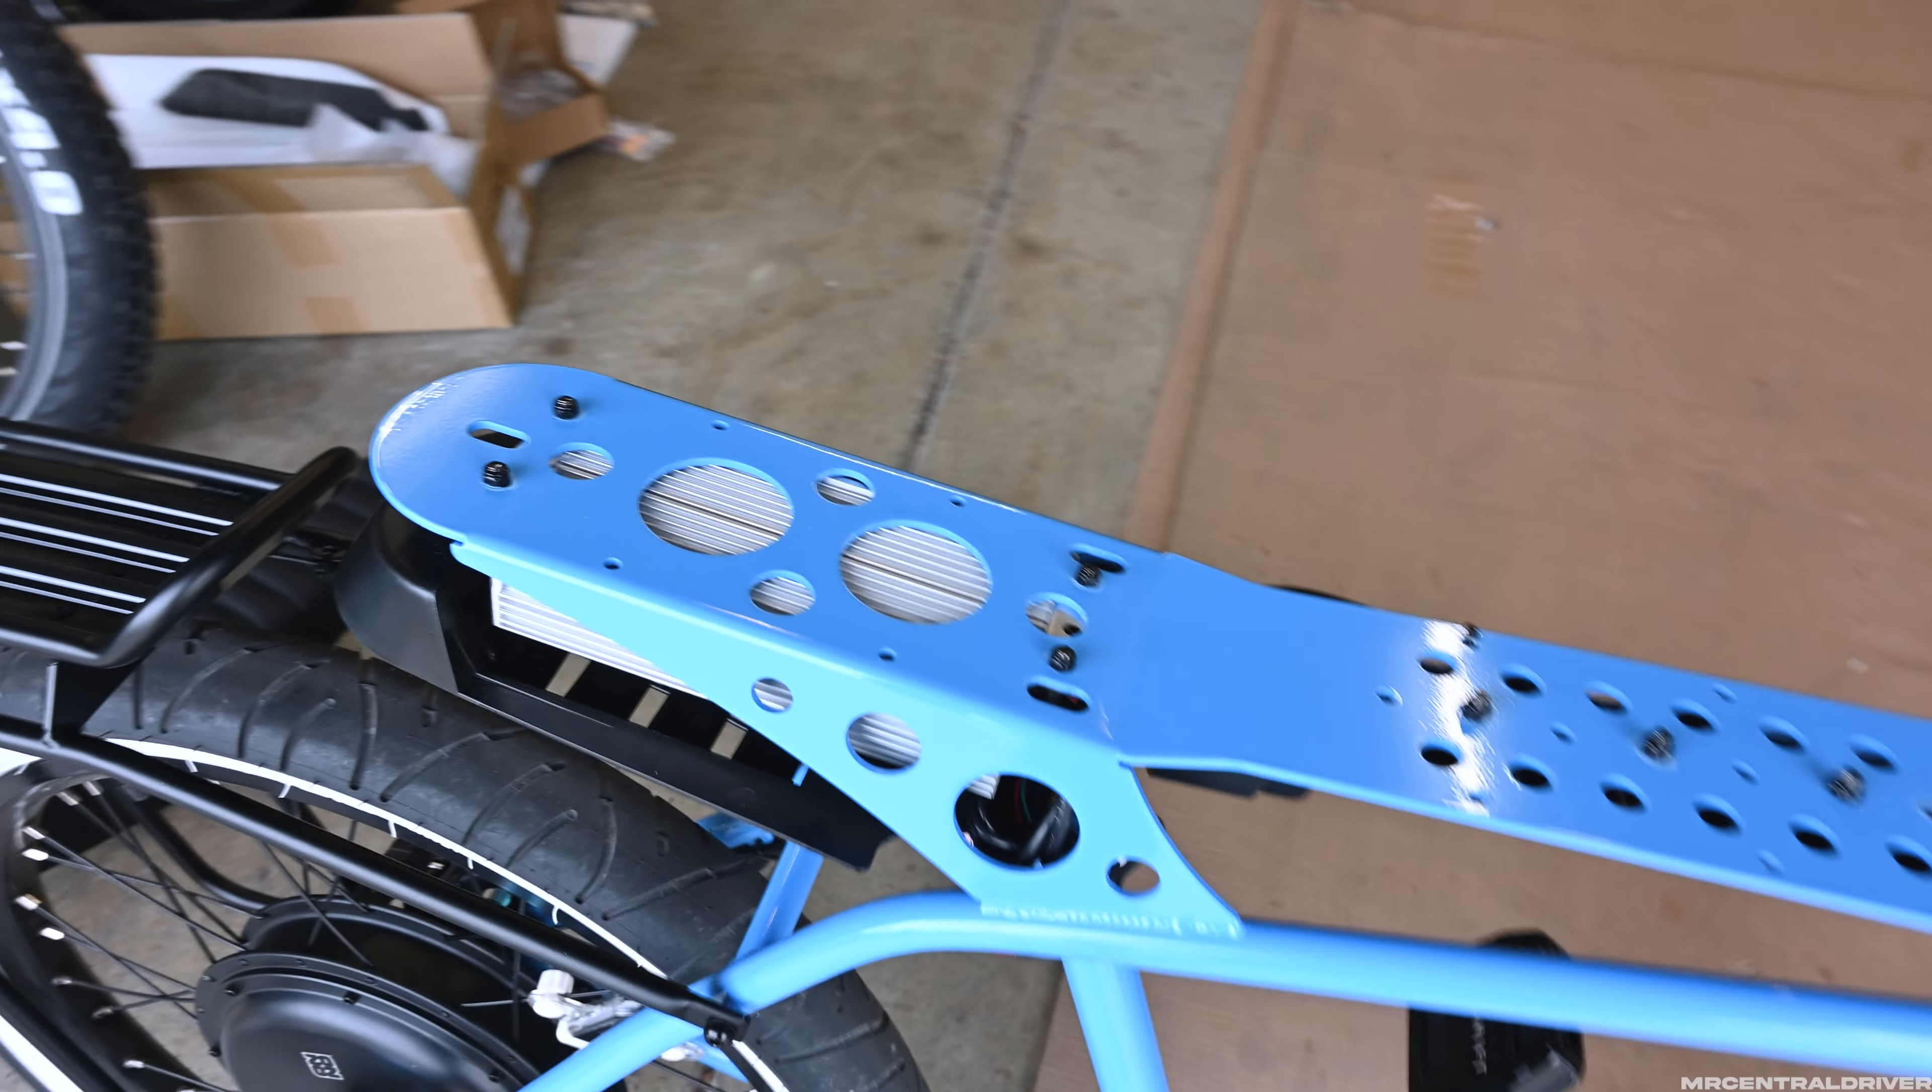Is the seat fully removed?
Yes.